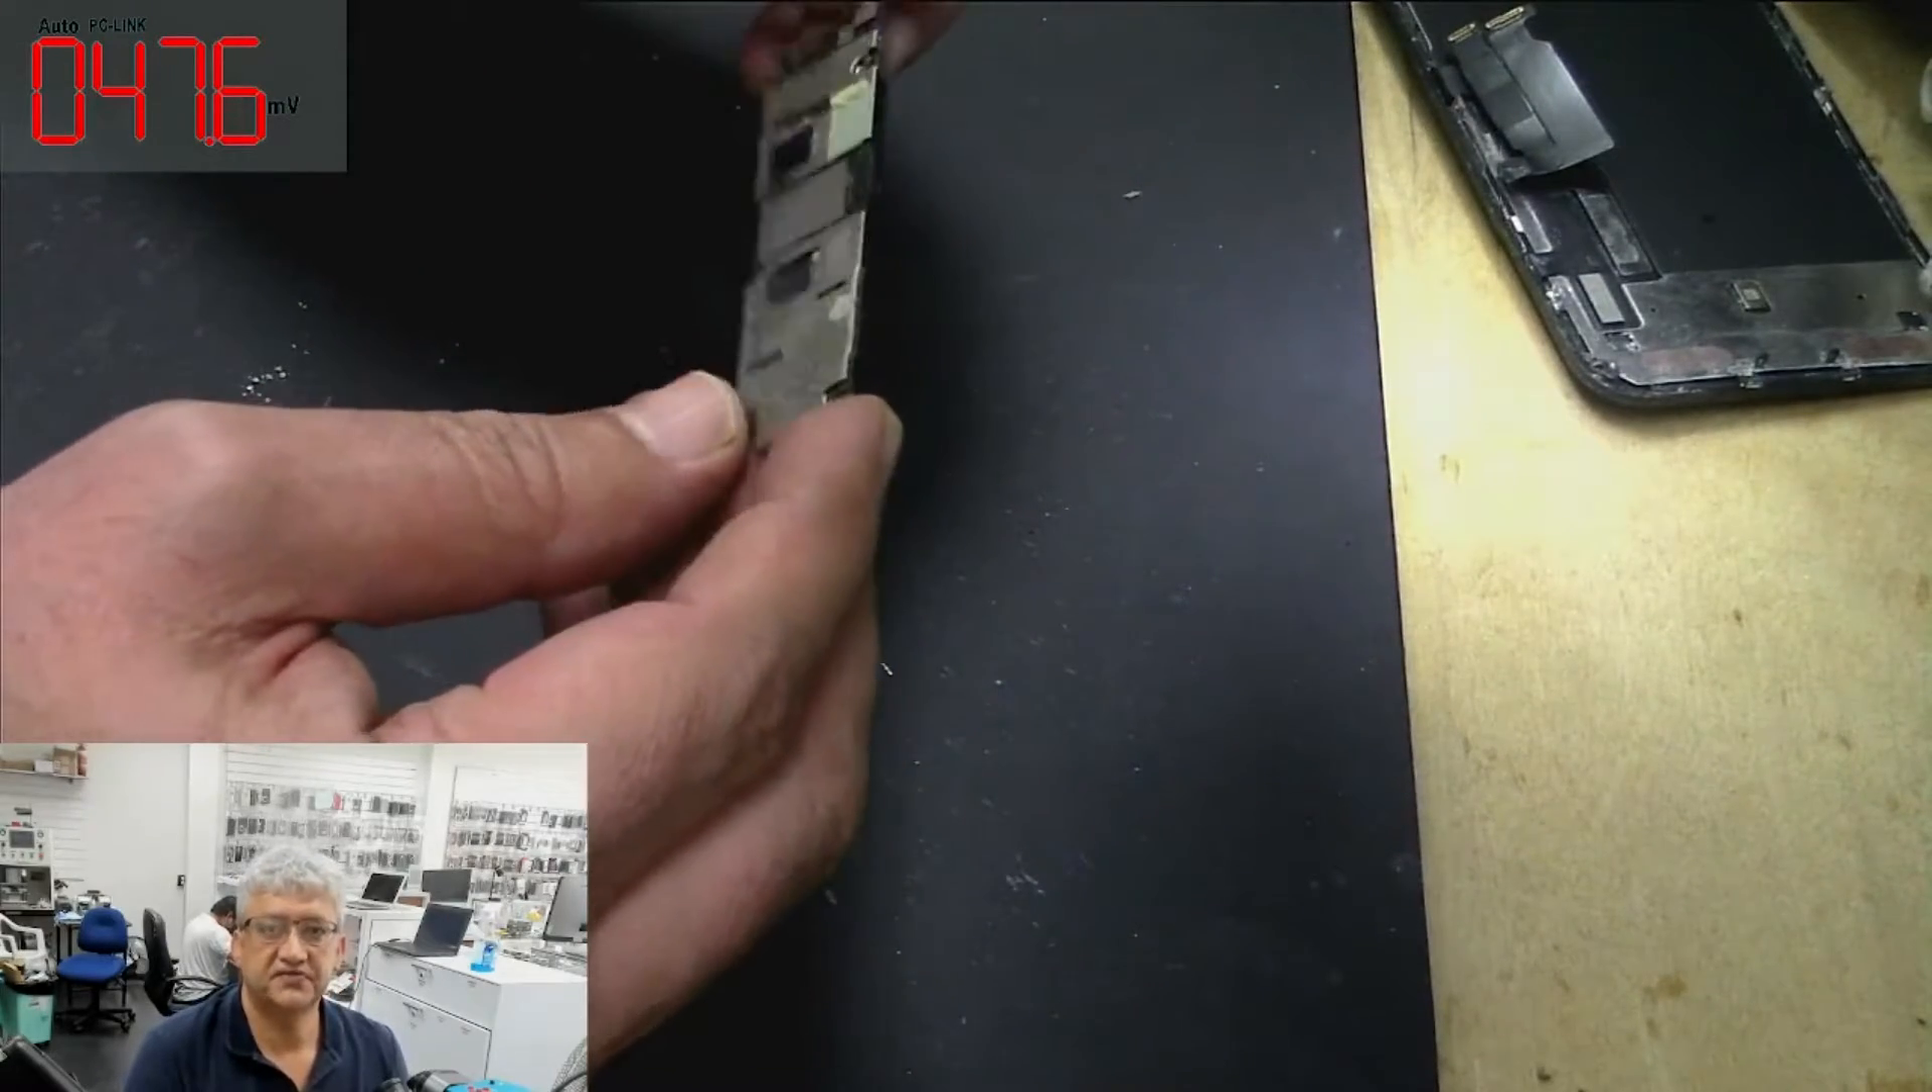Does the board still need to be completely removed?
No.